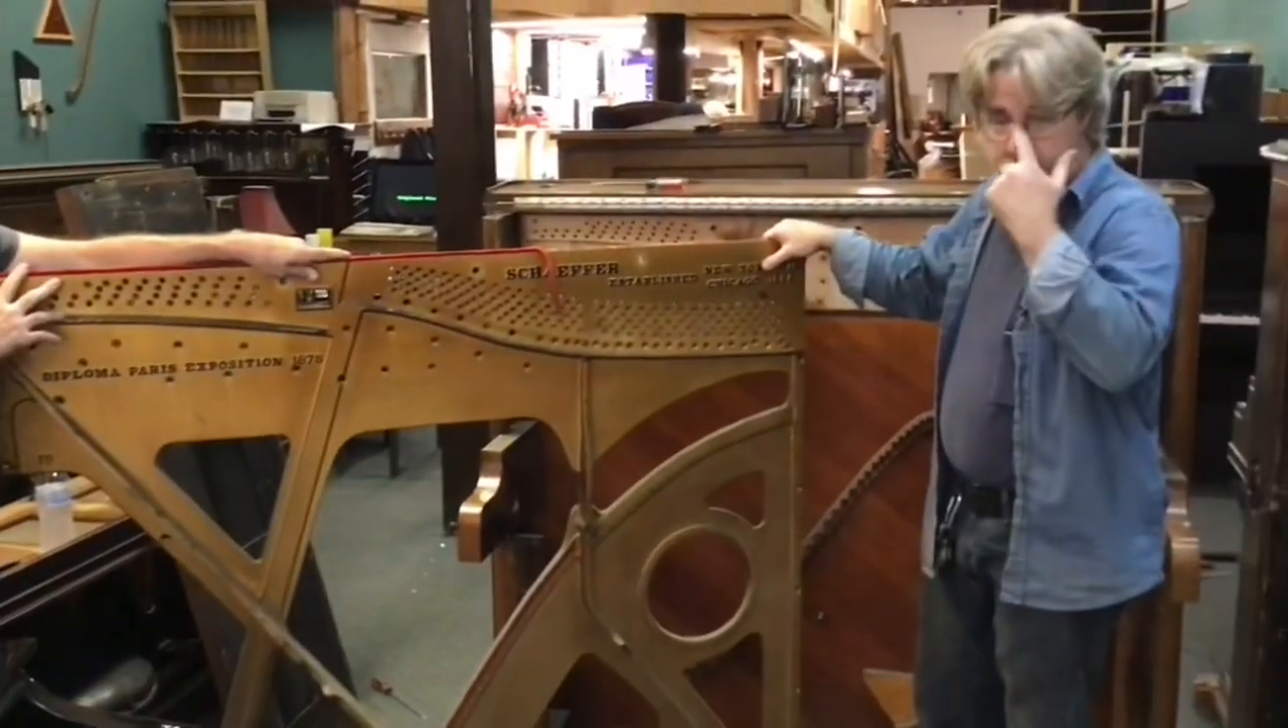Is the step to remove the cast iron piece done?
Yes.